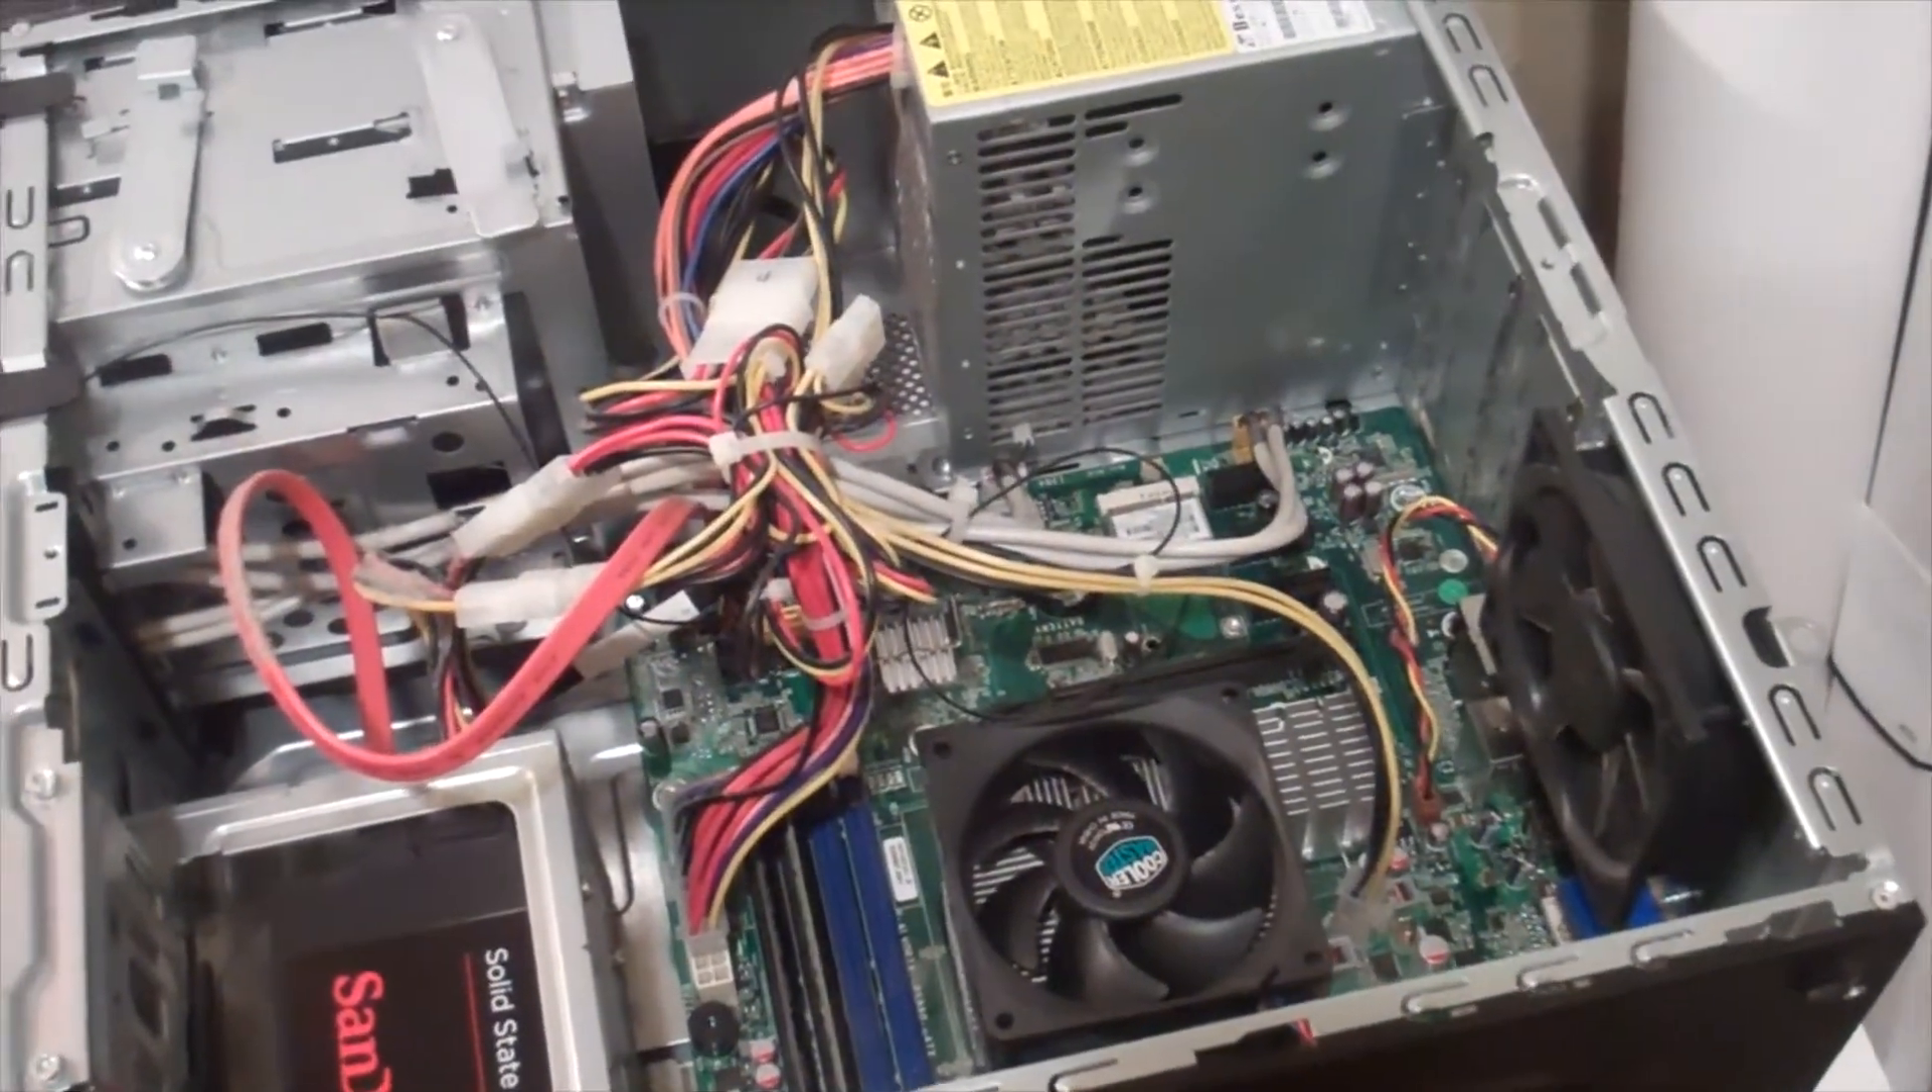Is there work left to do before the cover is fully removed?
No.